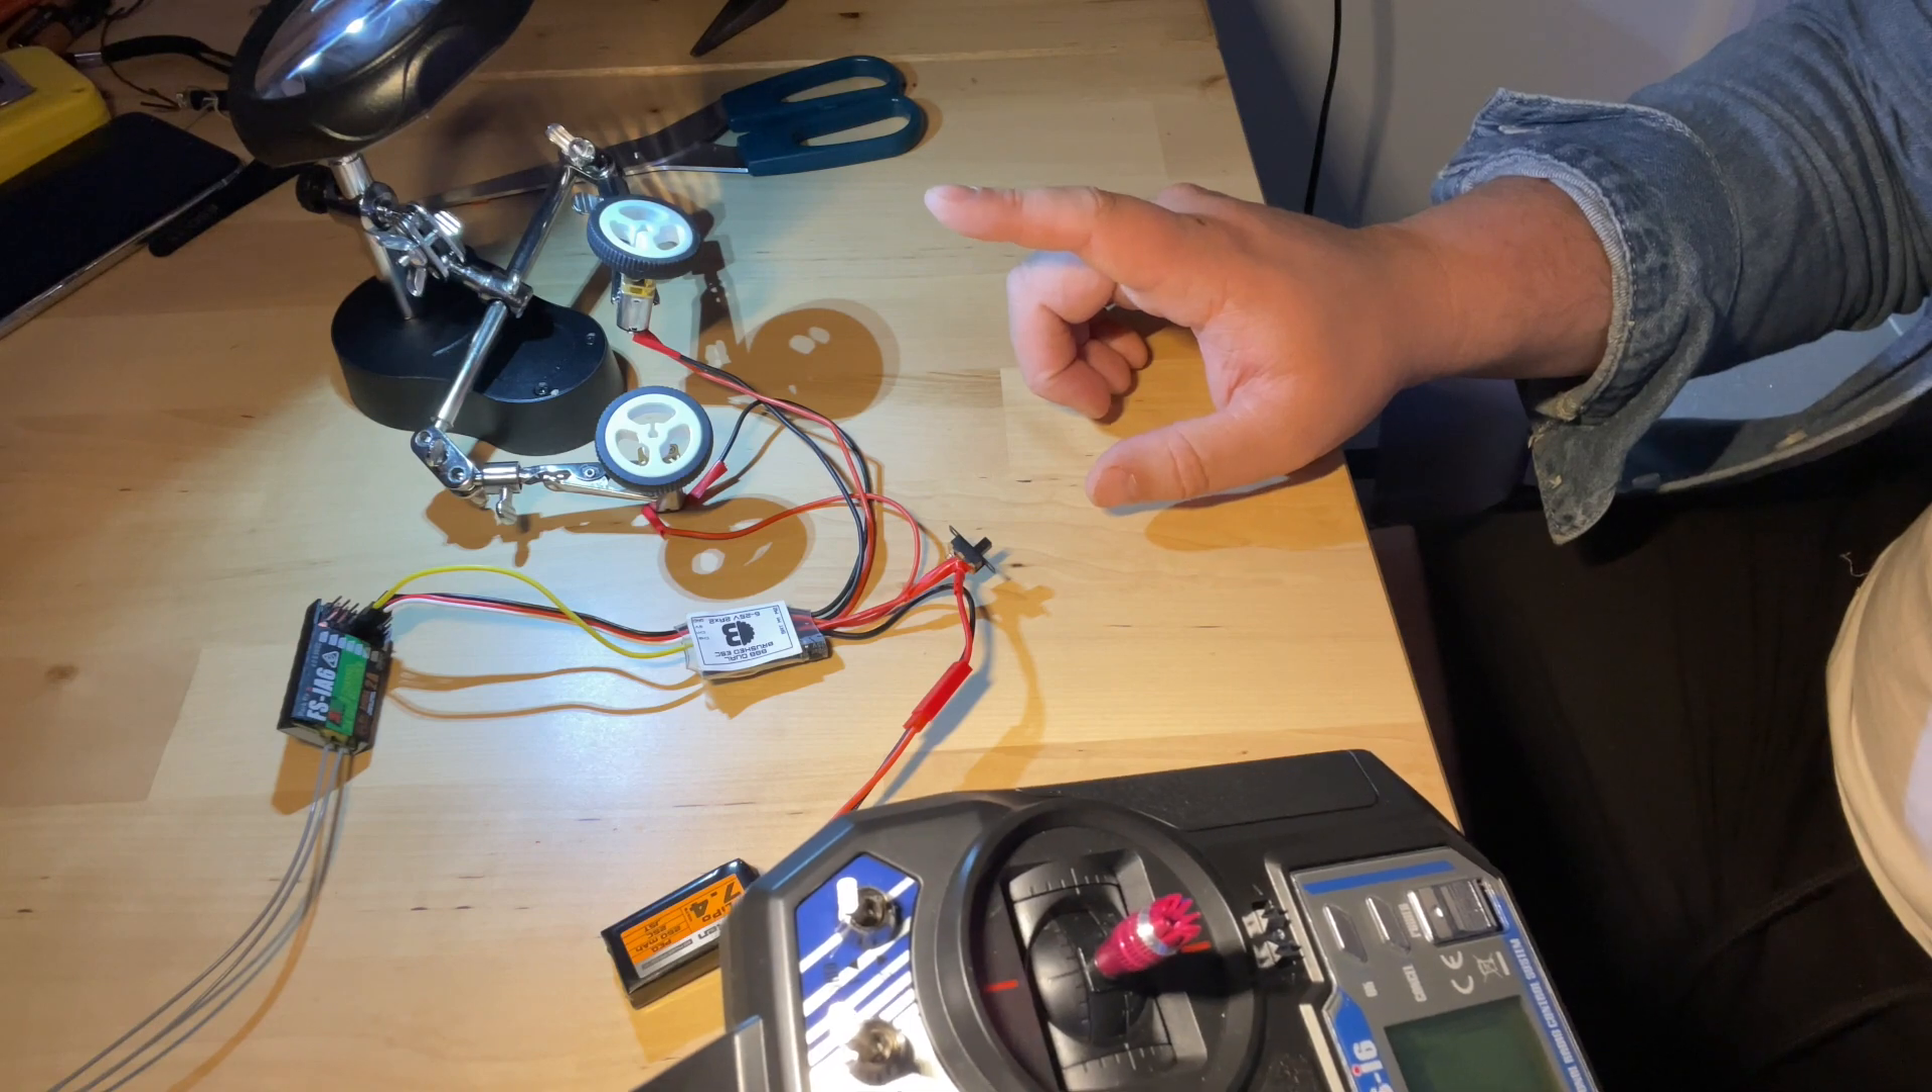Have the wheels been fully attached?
Yes.